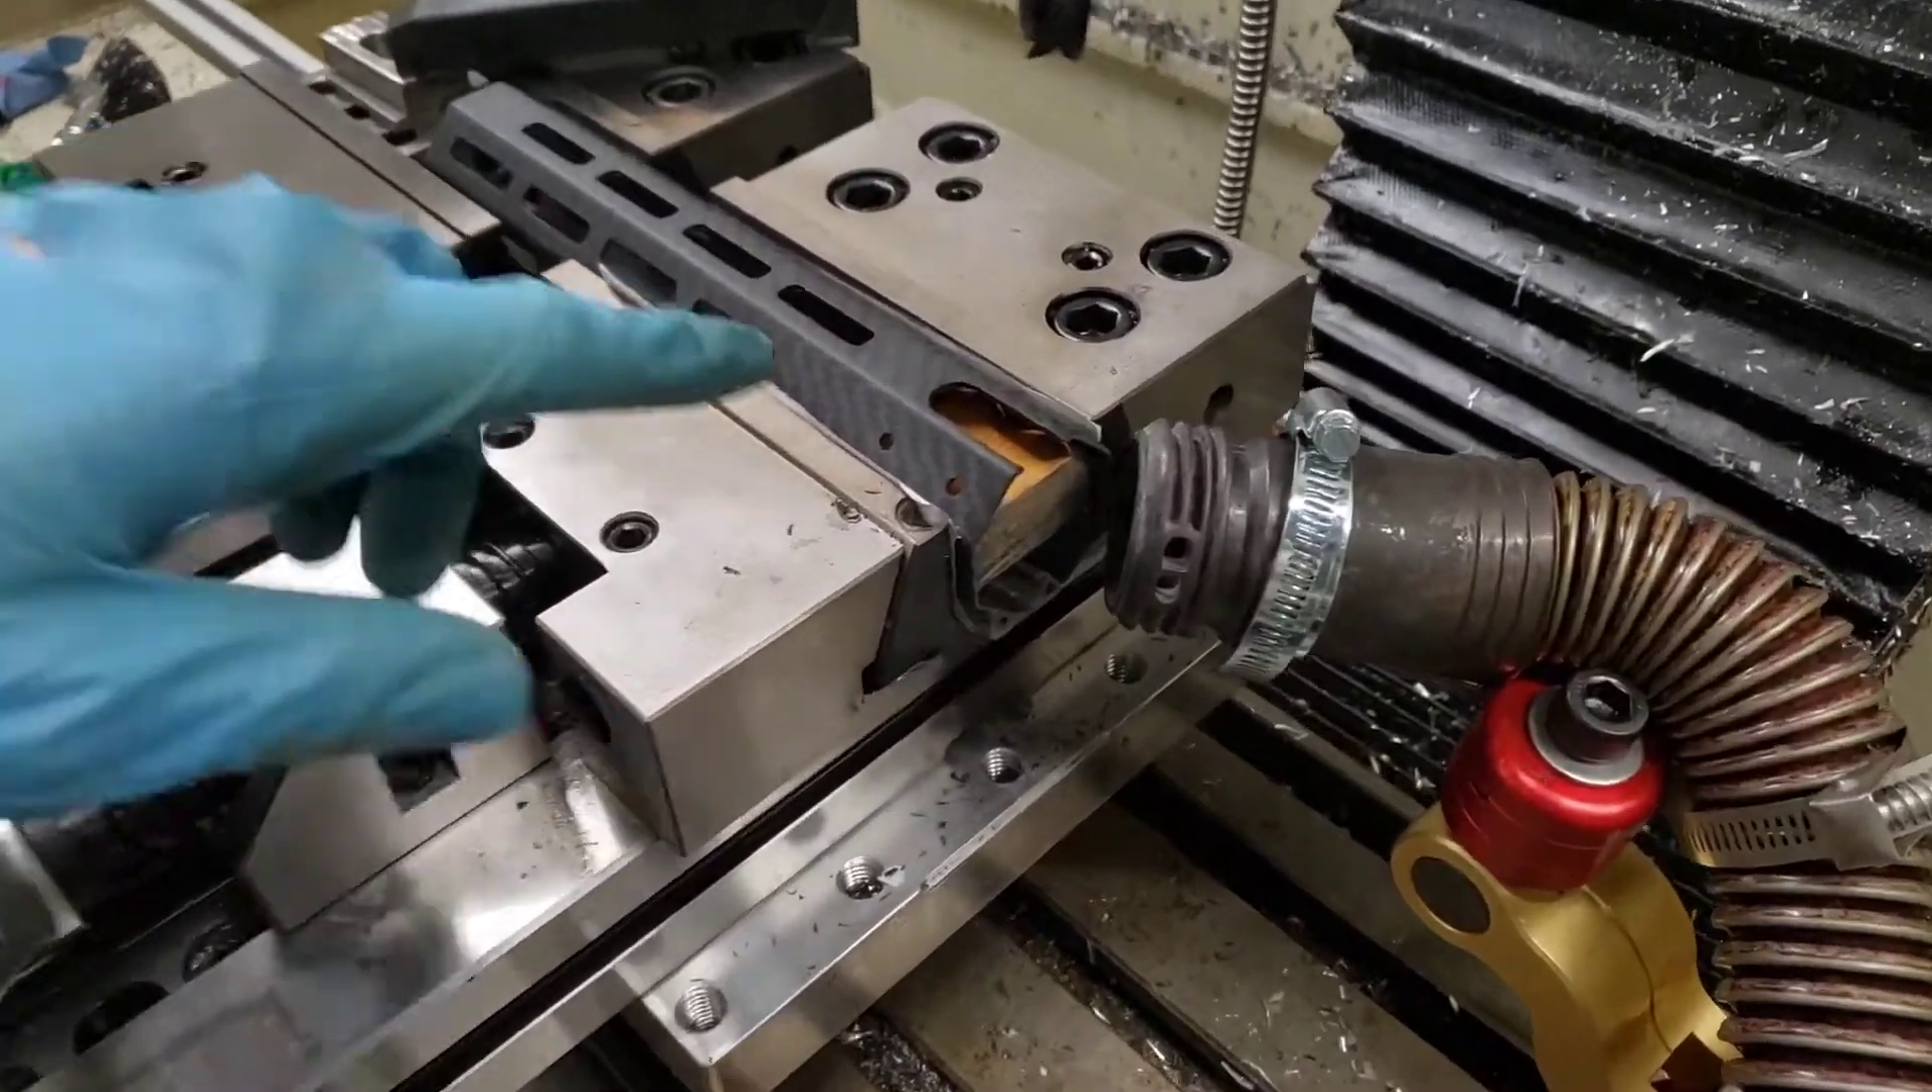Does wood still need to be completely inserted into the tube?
No.